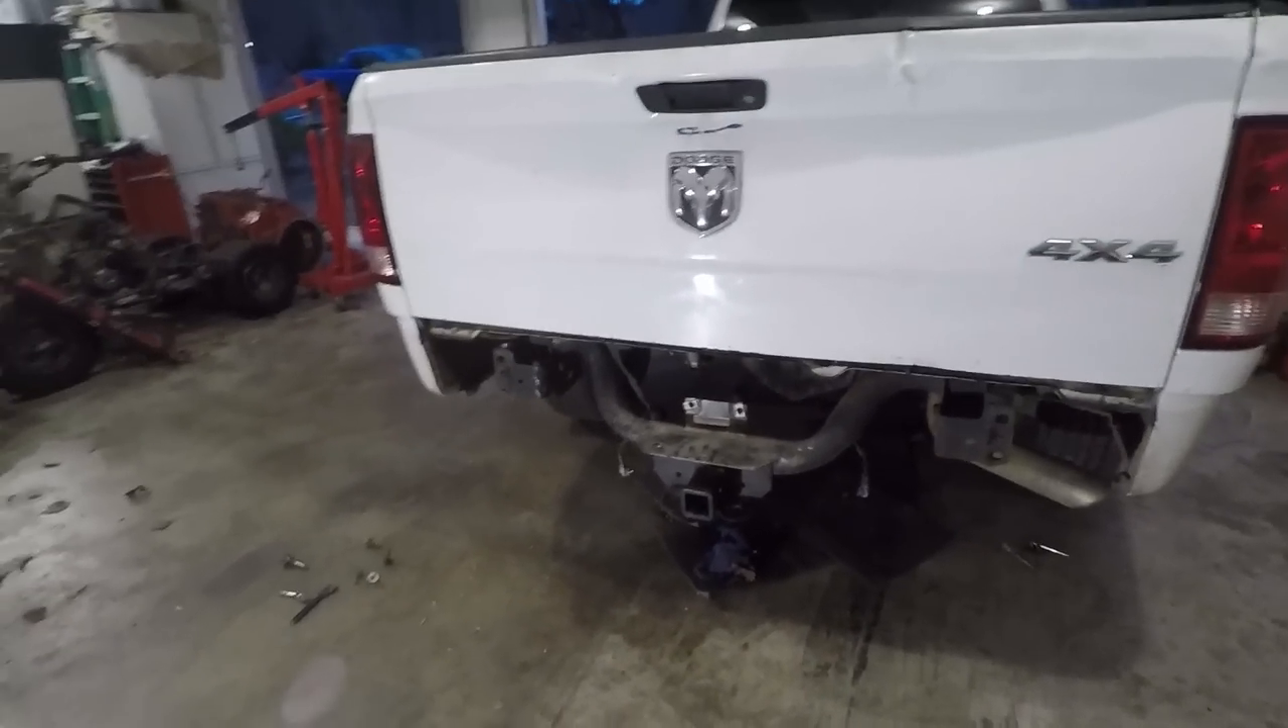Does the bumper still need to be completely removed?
No.